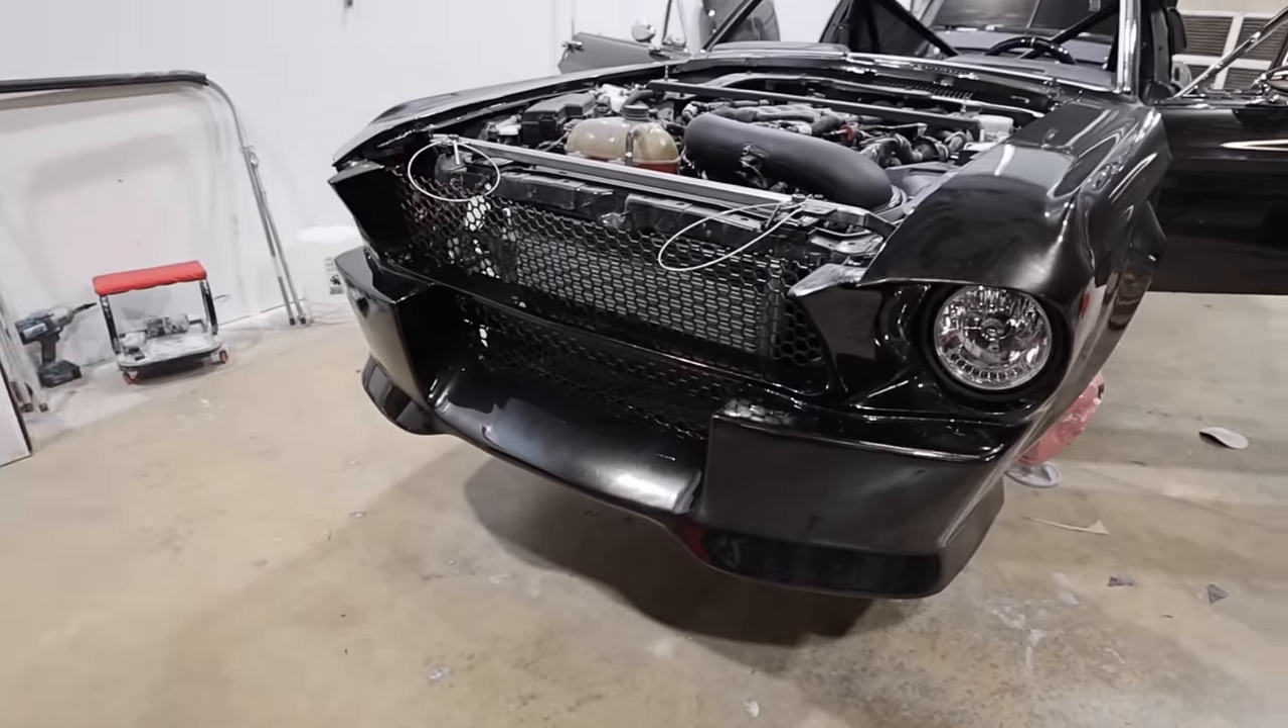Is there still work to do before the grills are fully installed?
No.